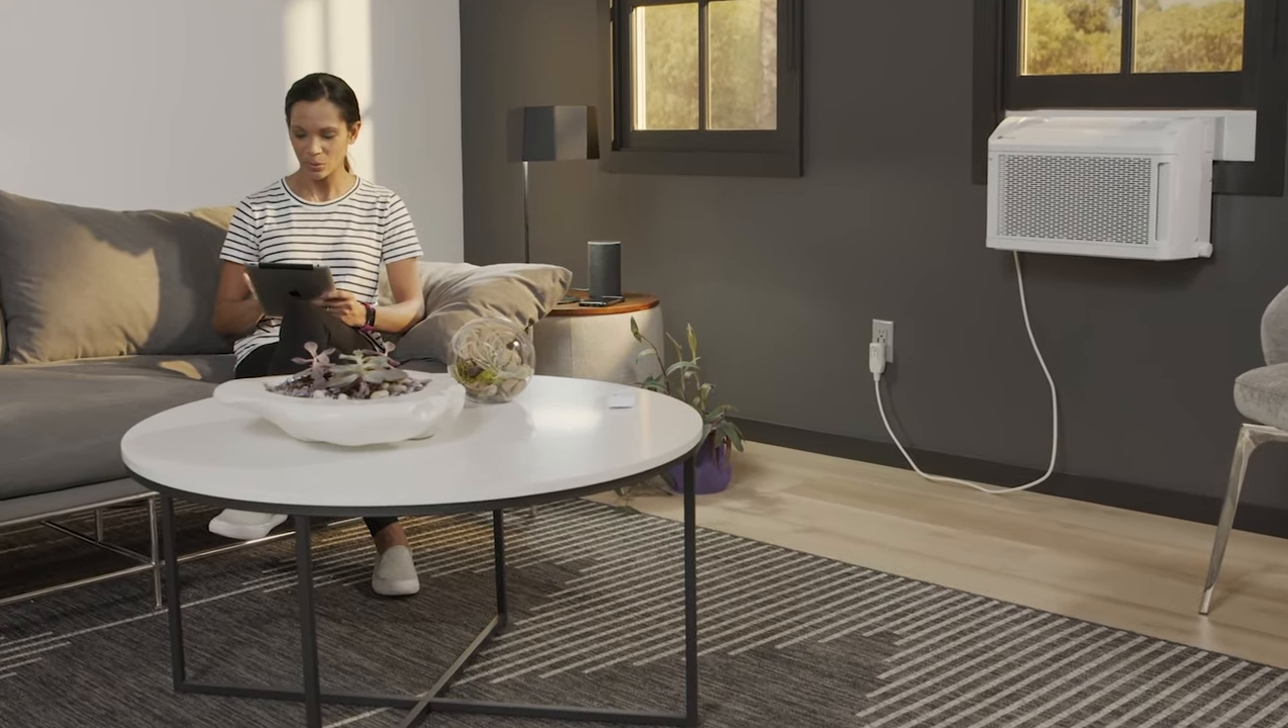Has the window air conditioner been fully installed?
Yes.